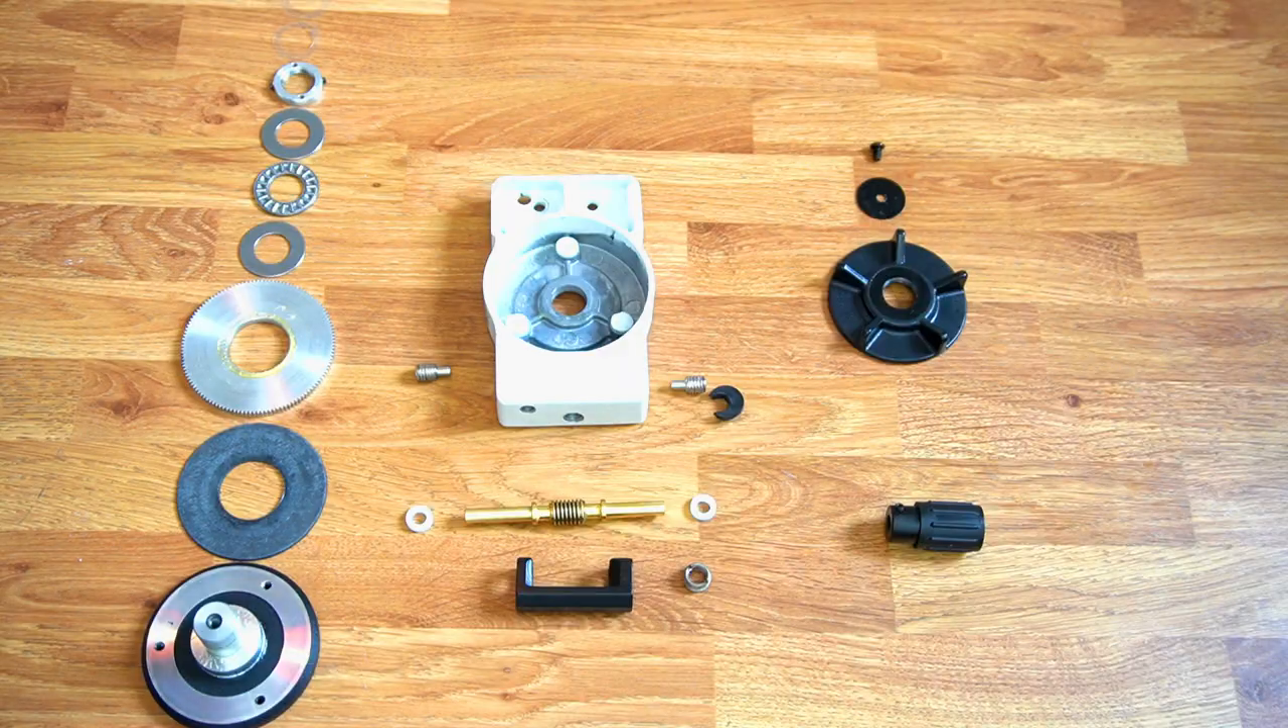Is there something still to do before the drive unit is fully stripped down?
No.